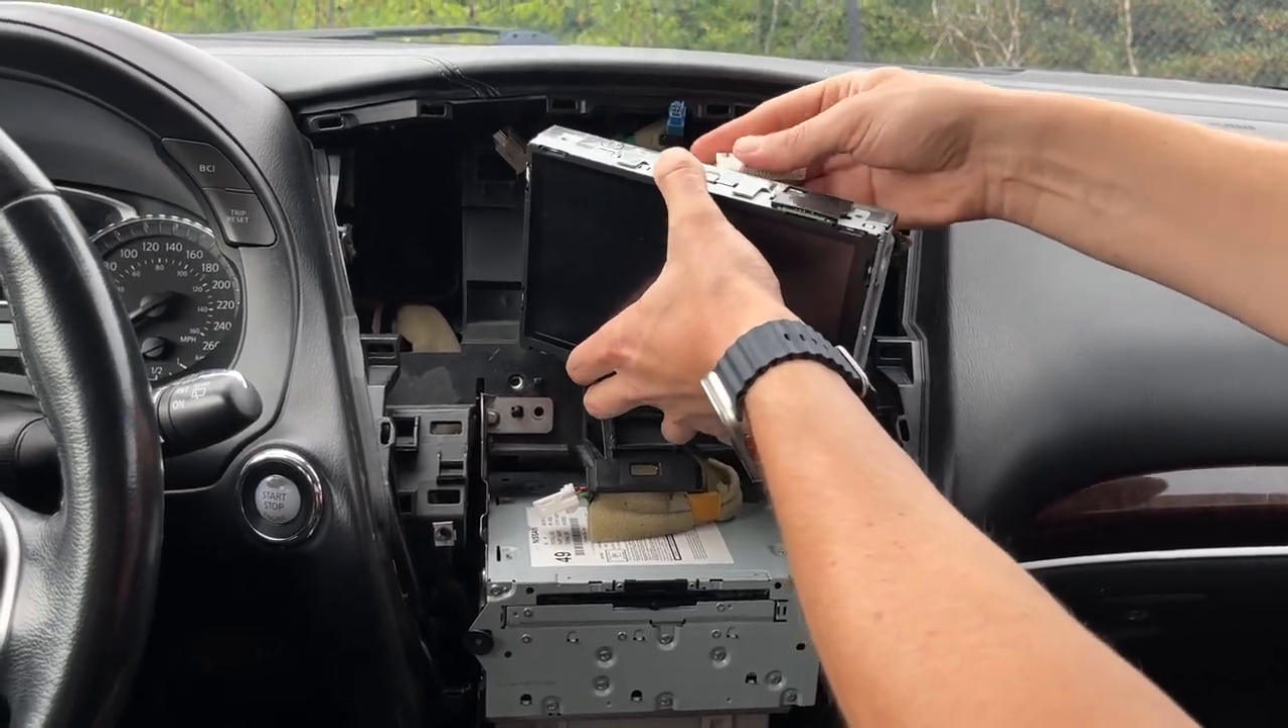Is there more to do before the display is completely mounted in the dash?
Yes.